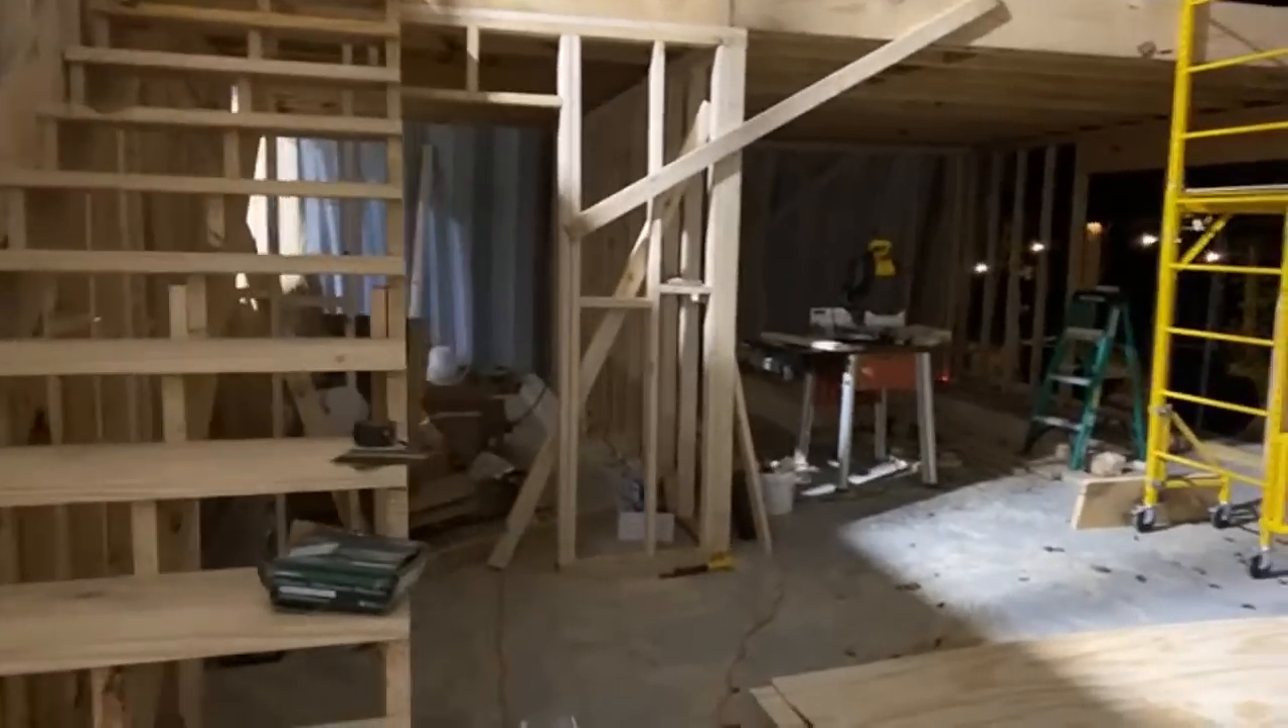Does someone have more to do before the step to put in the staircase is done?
No.